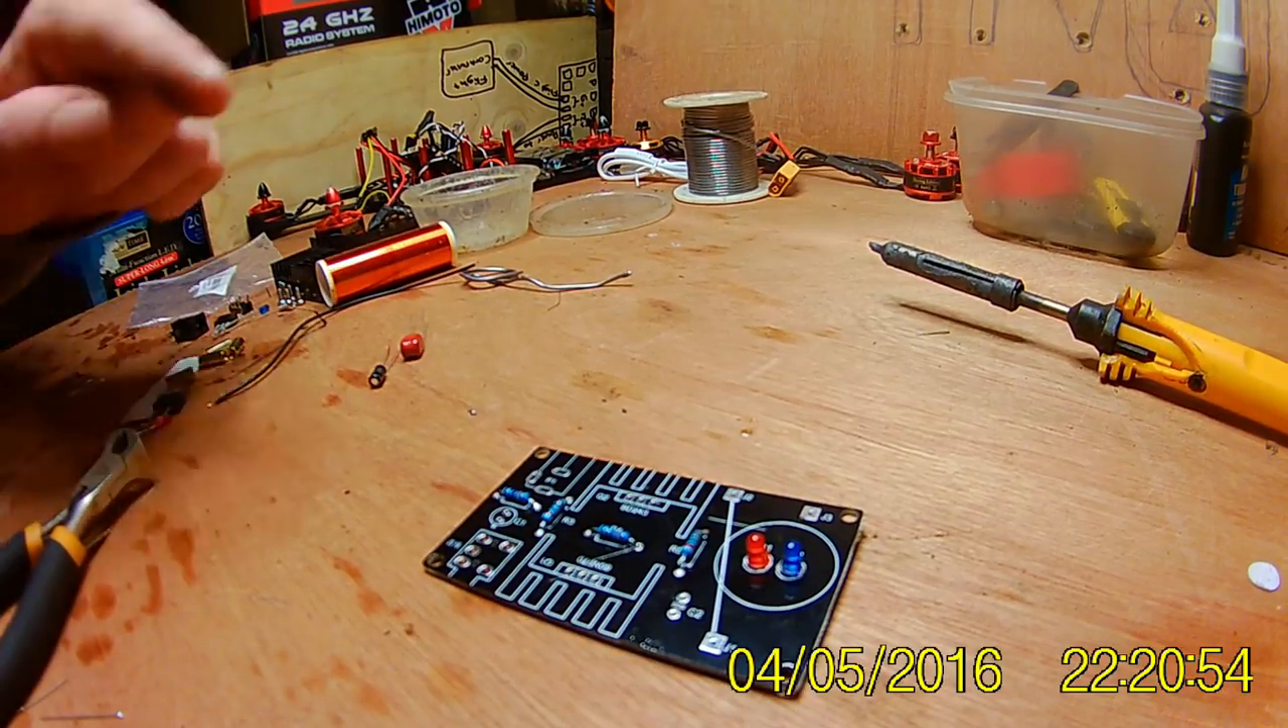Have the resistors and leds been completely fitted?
Yes.